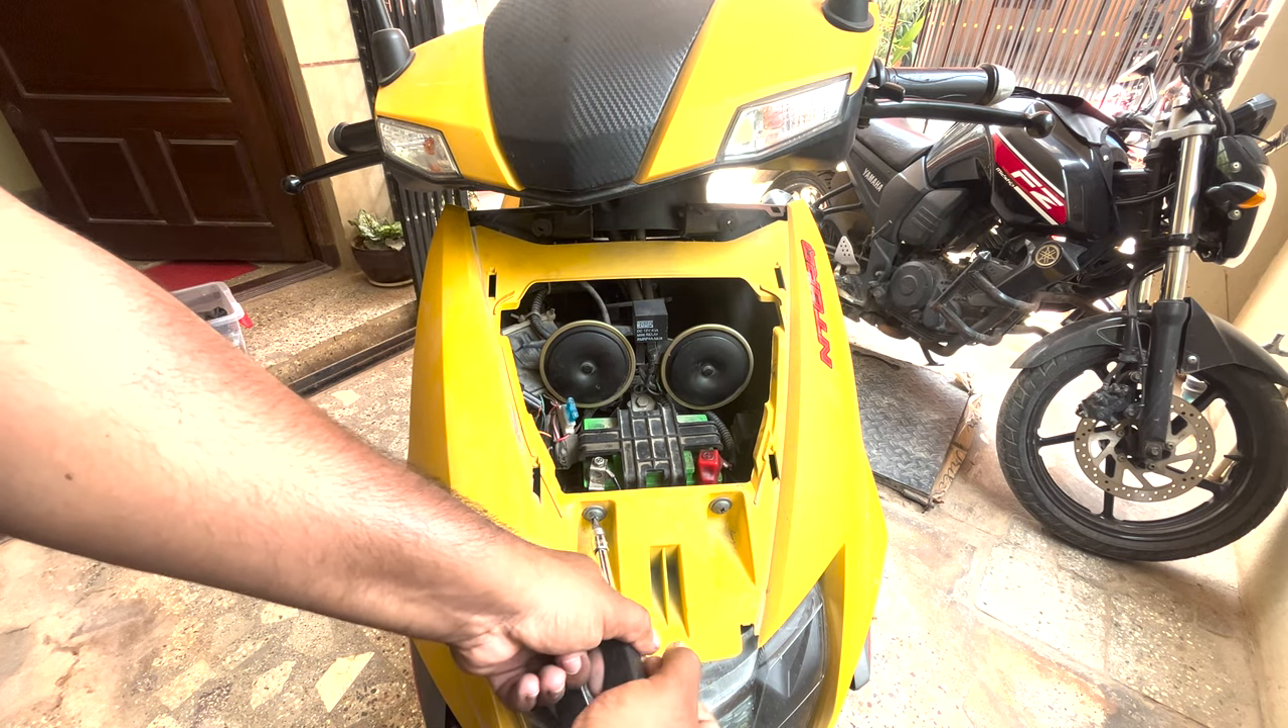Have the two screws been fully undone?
No.